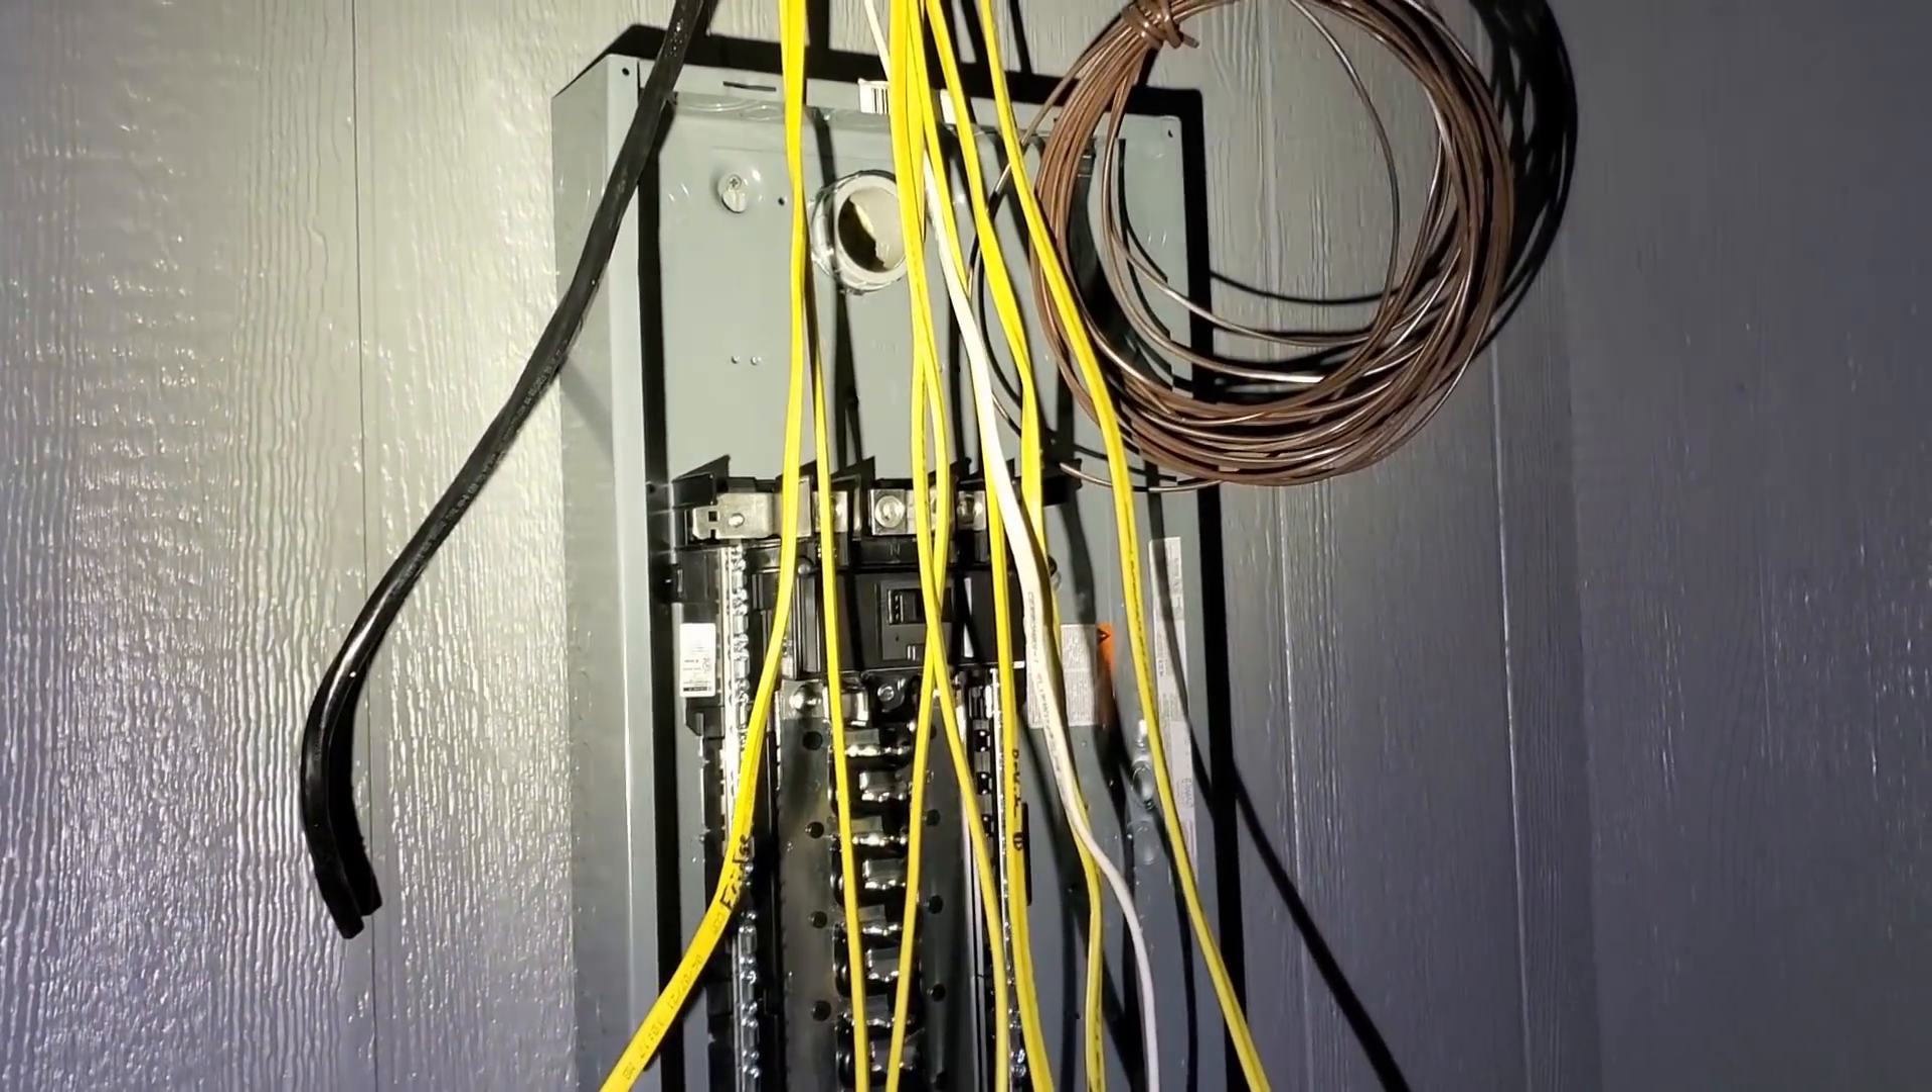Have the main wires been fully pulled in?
No.